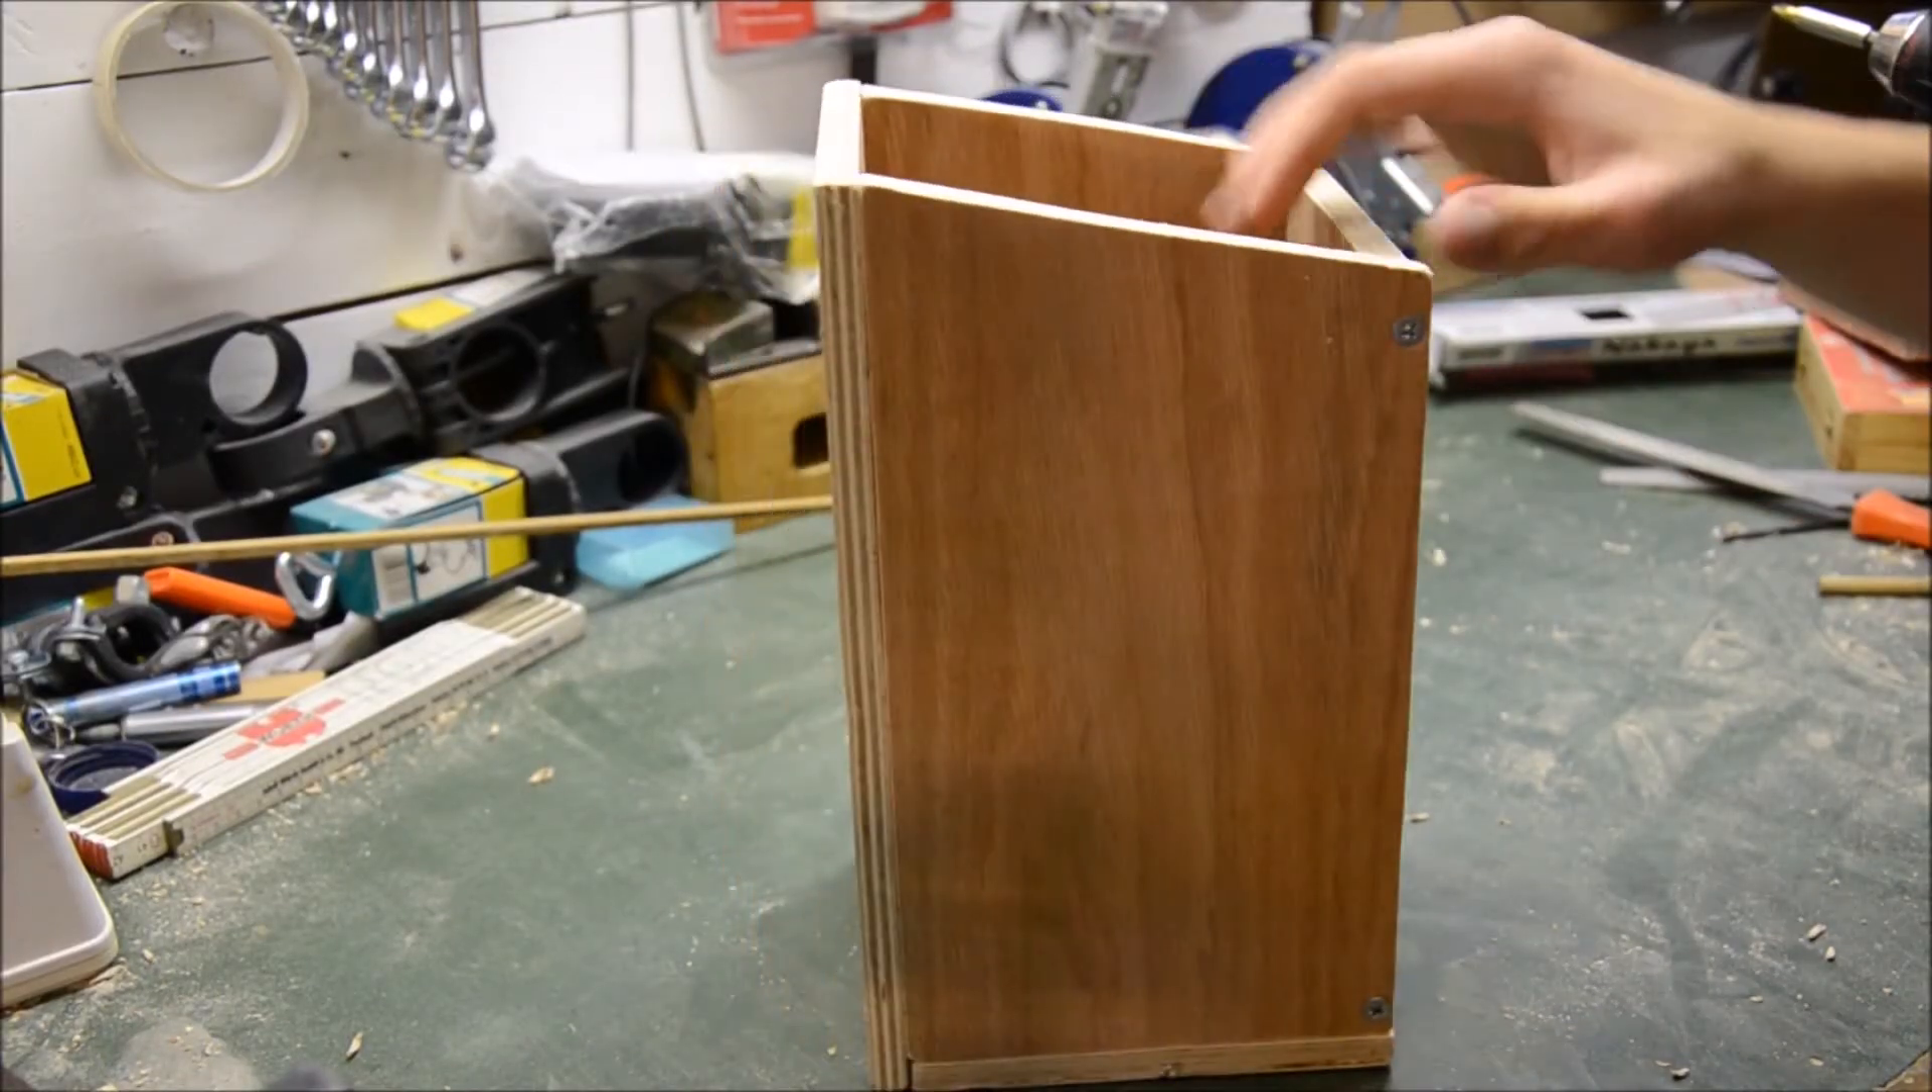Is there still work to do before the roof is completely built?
Yes.